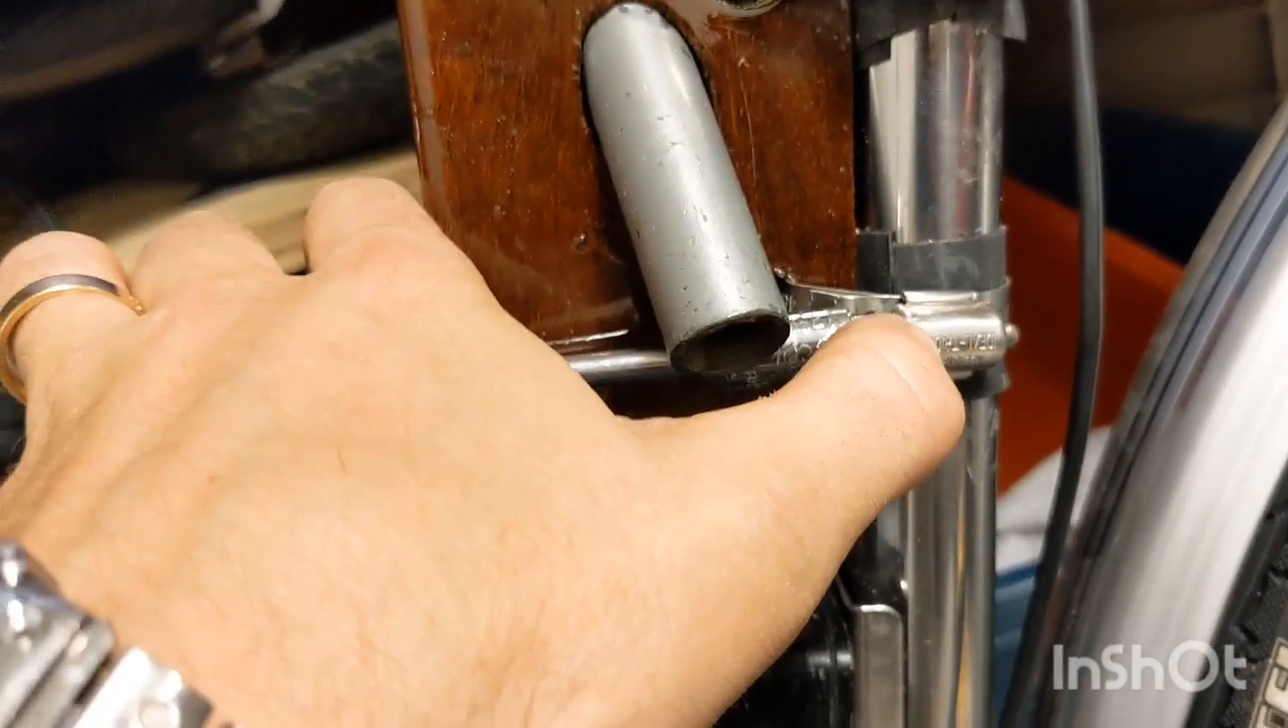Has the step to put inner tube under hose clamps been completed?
Yes.